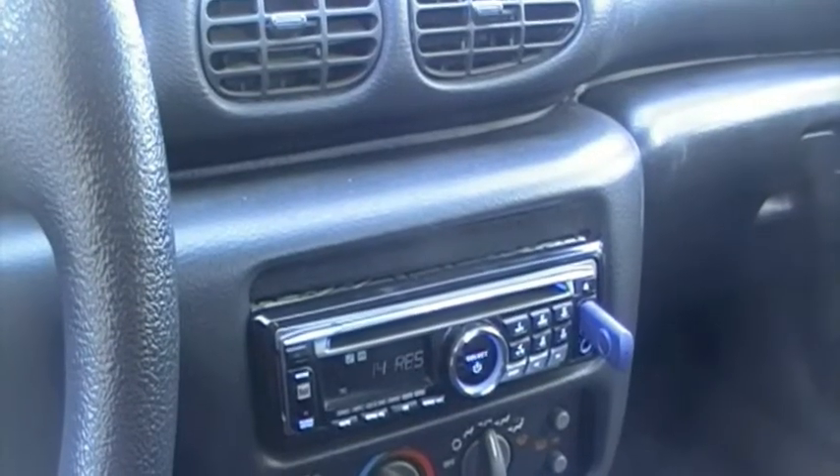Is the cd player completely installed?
Yes.